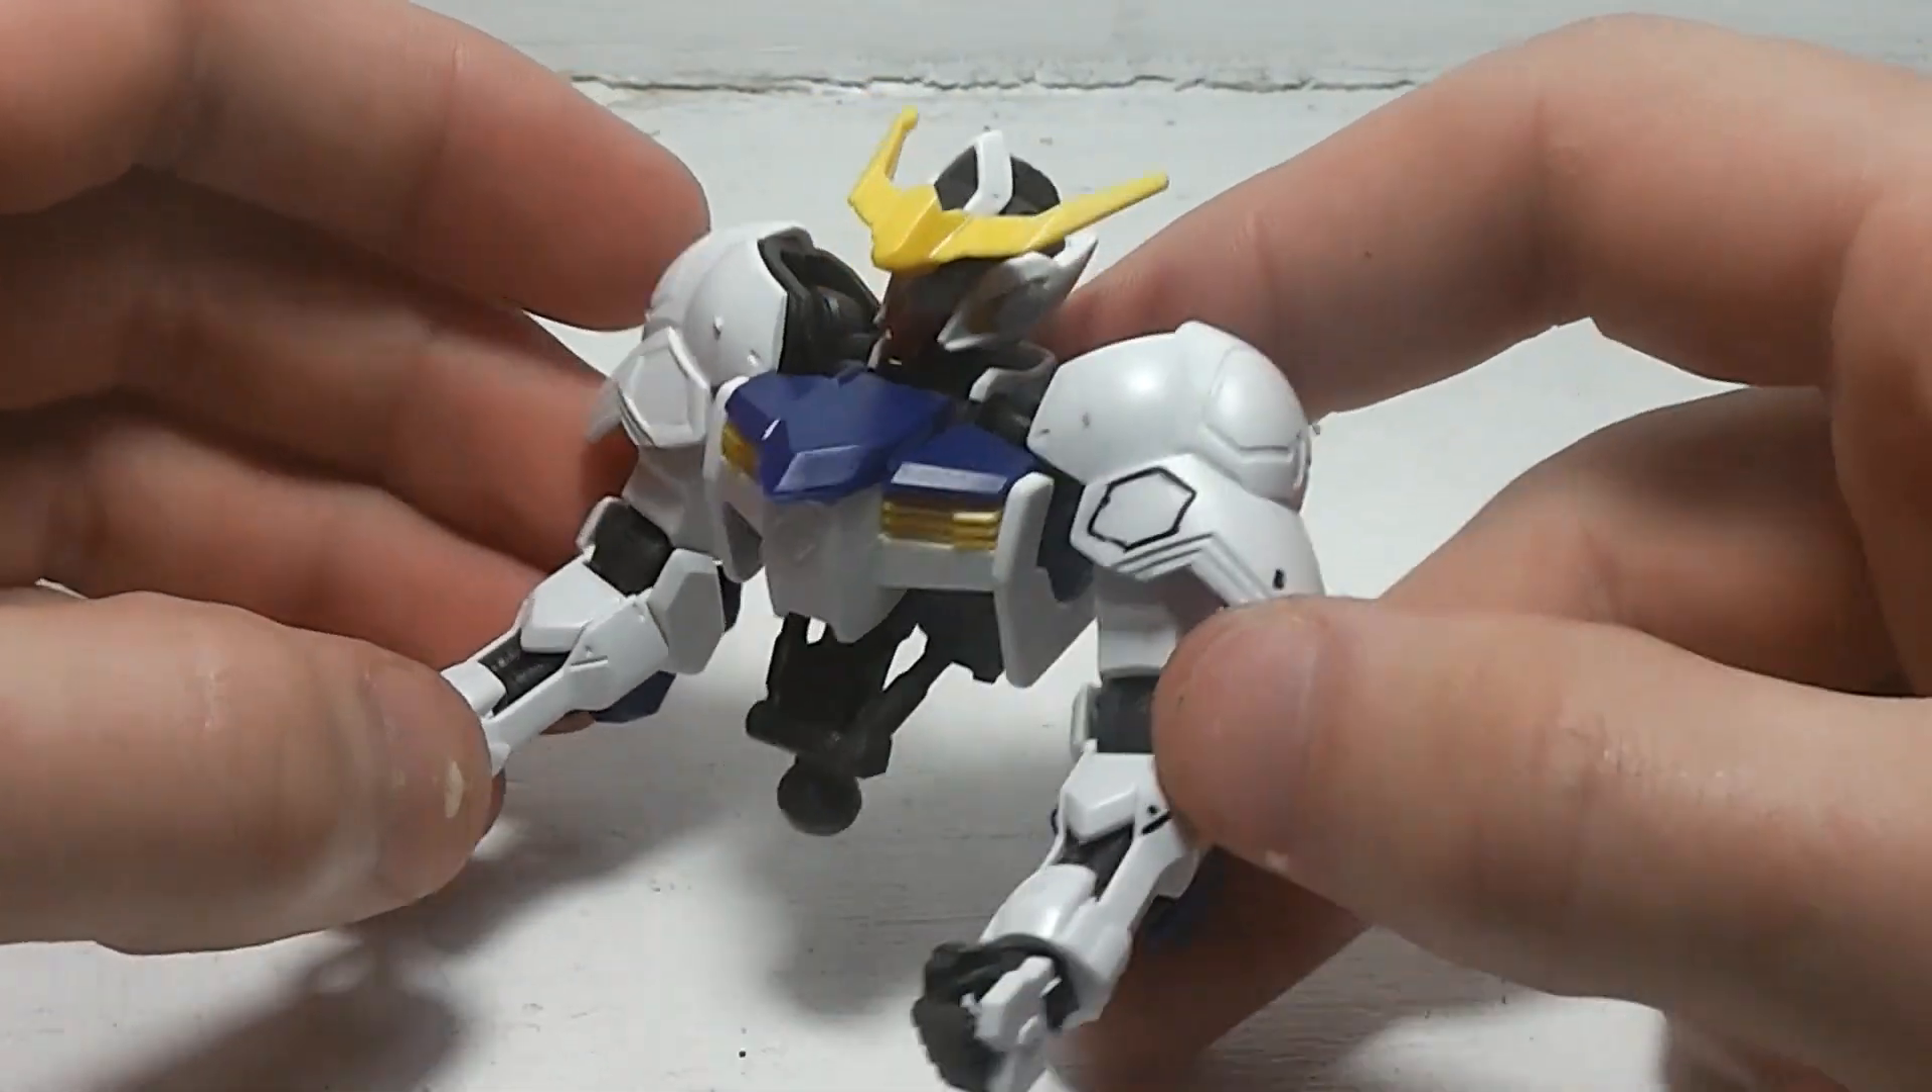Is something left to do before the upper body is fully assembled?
No.